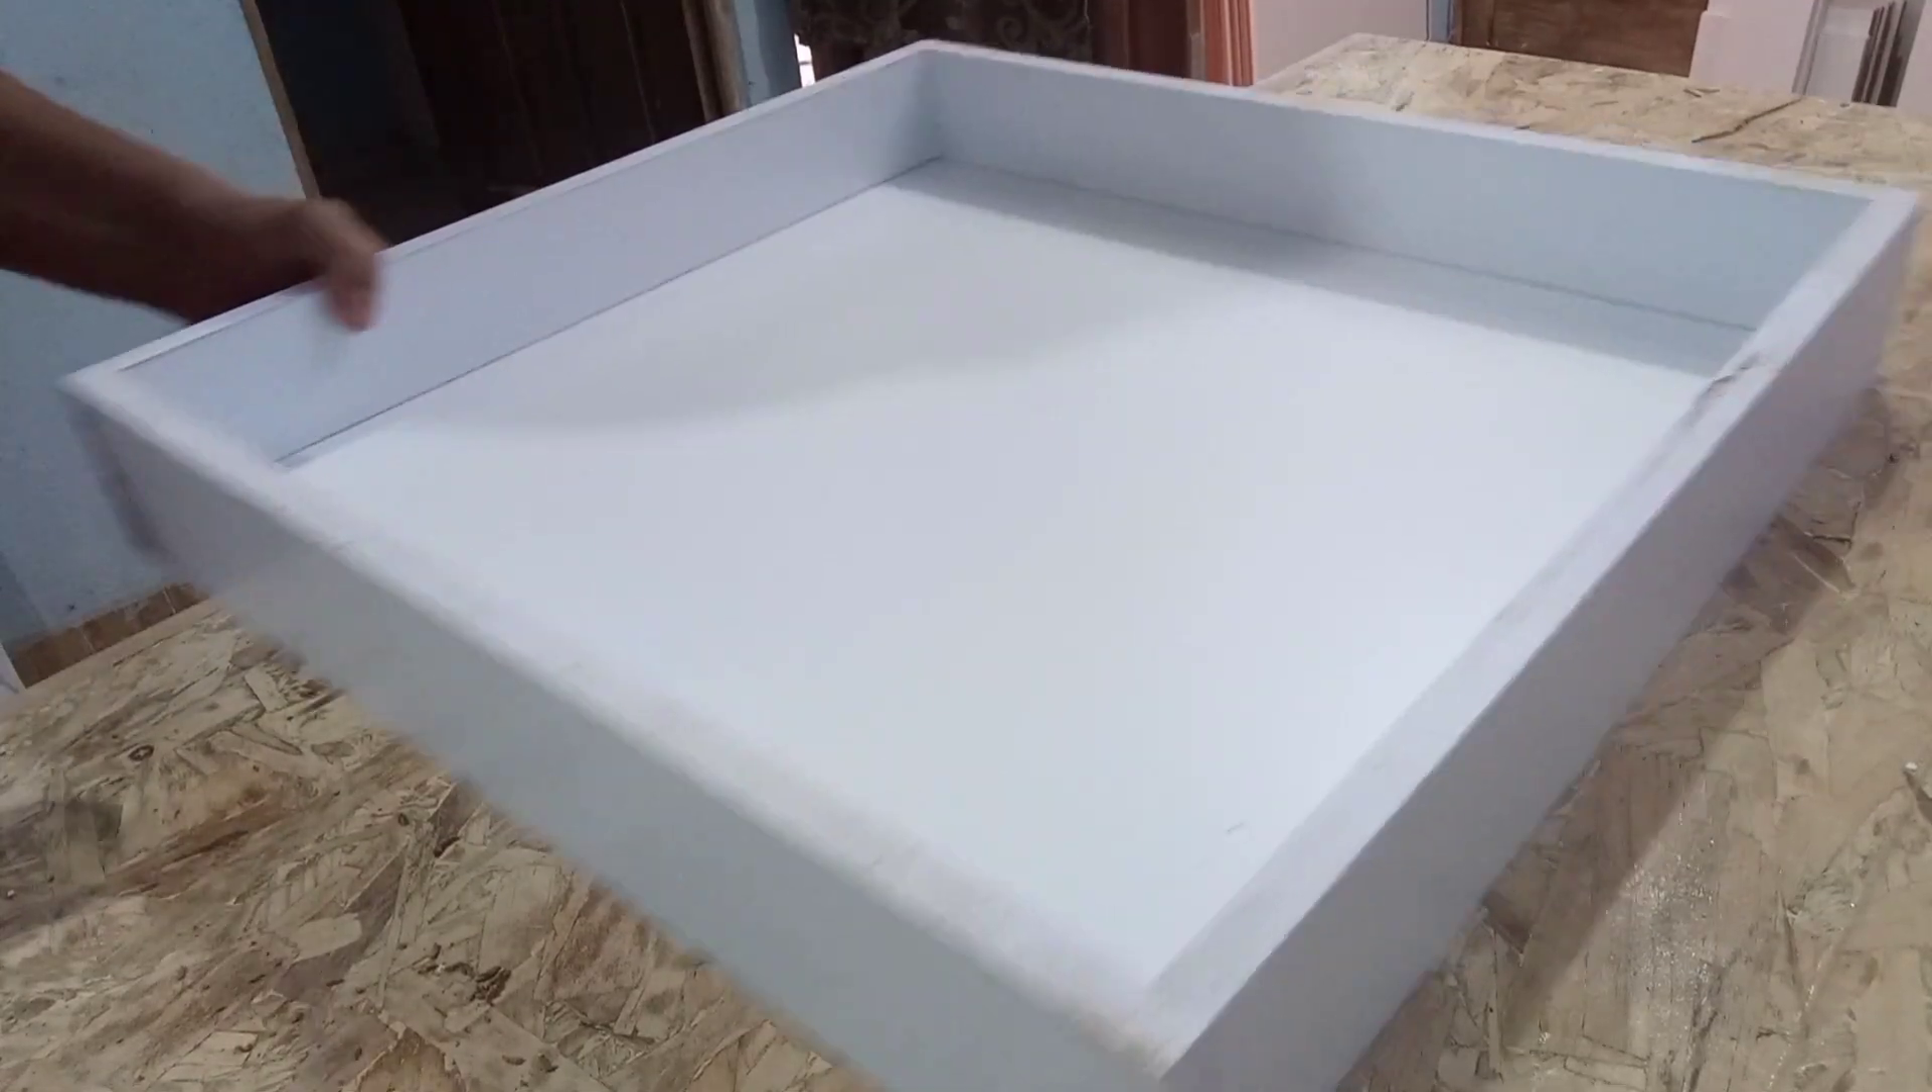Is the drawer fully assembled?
Yes.